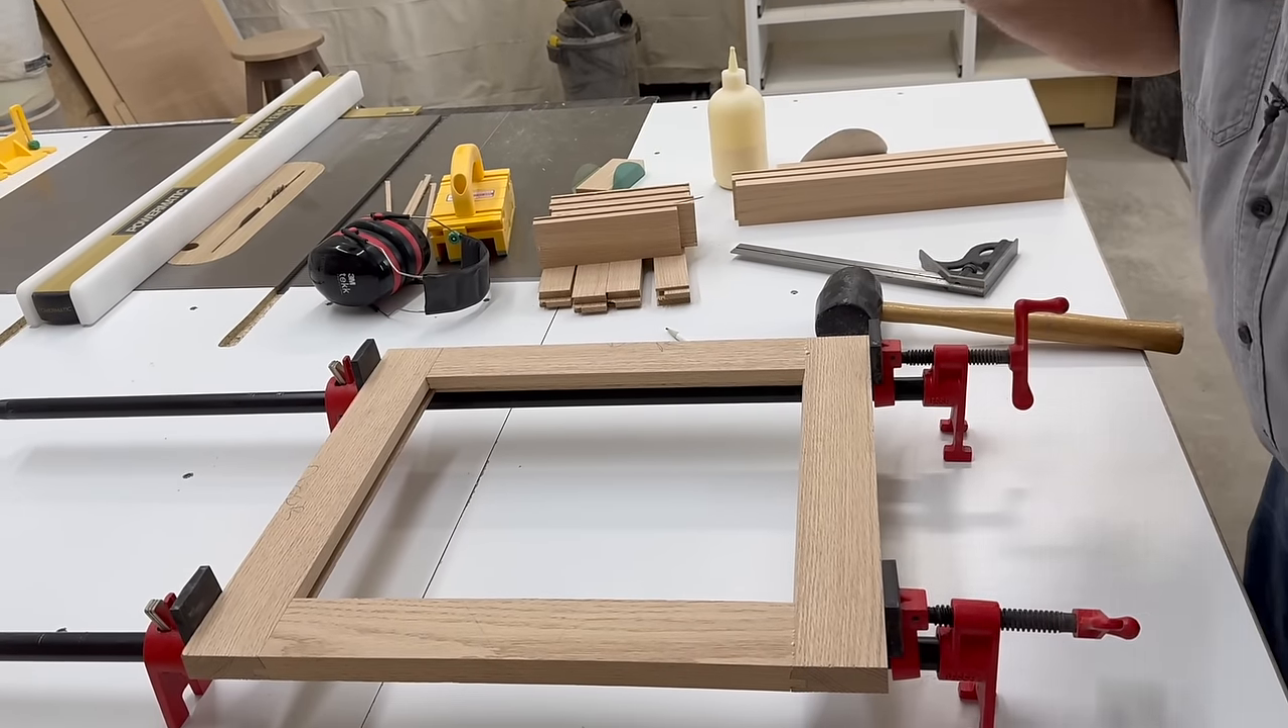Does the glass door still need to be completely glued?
No.